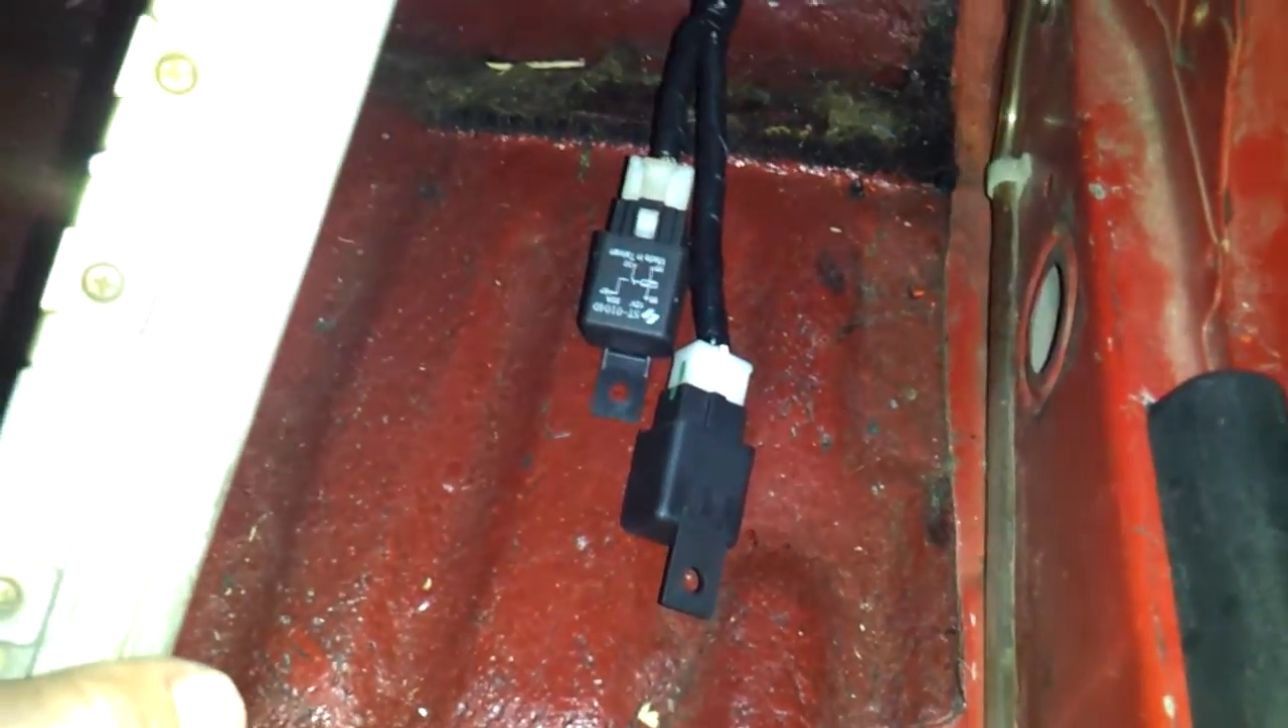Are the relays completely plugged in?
Yes.